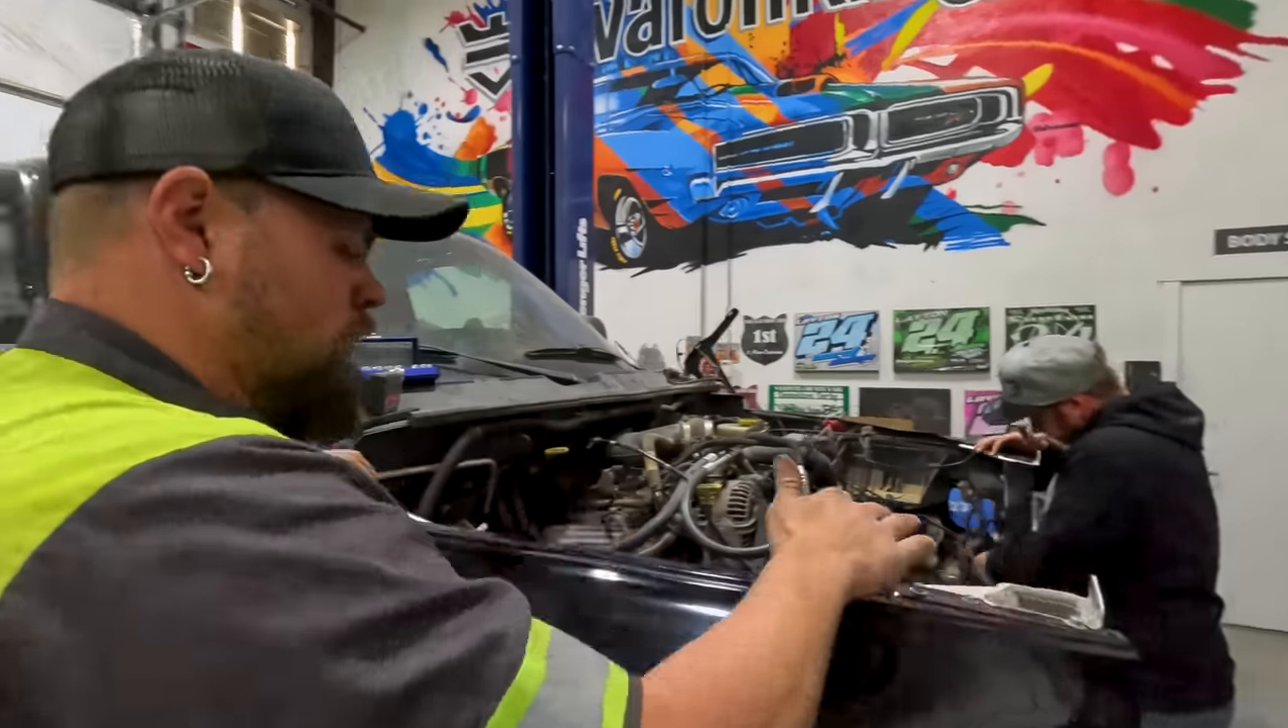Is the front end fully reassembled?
No.